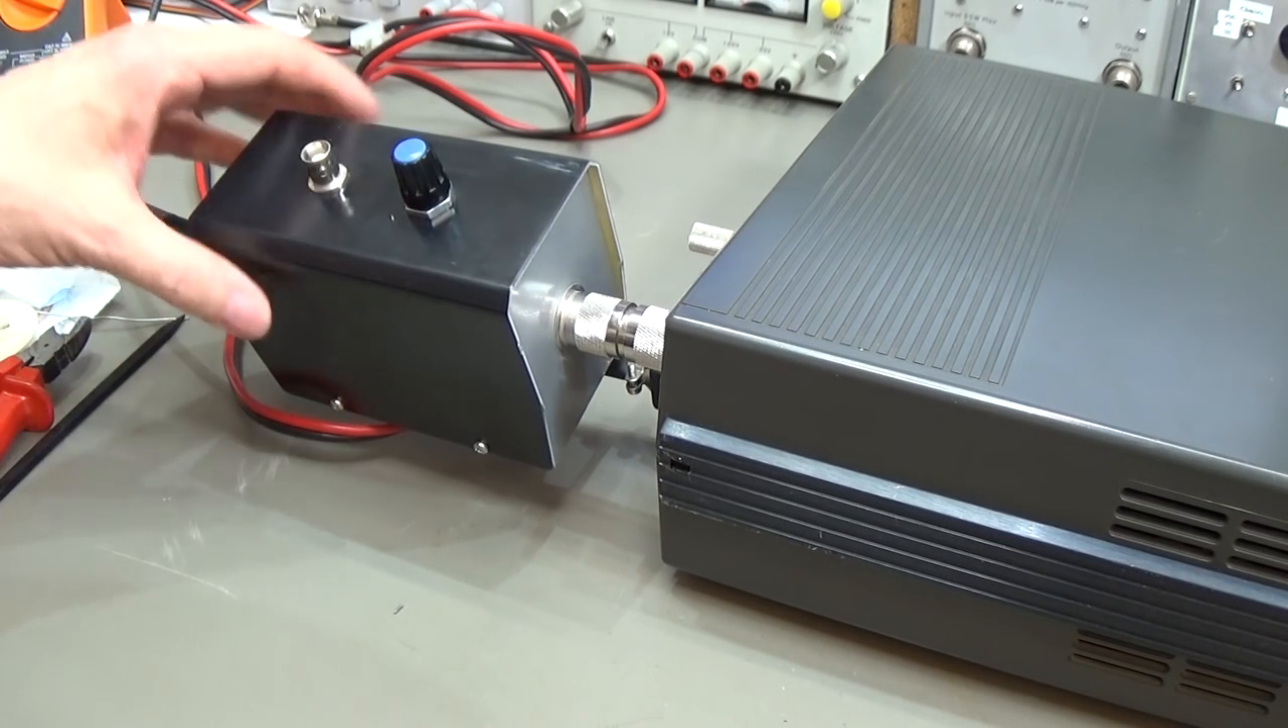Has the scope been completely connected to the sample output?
No.